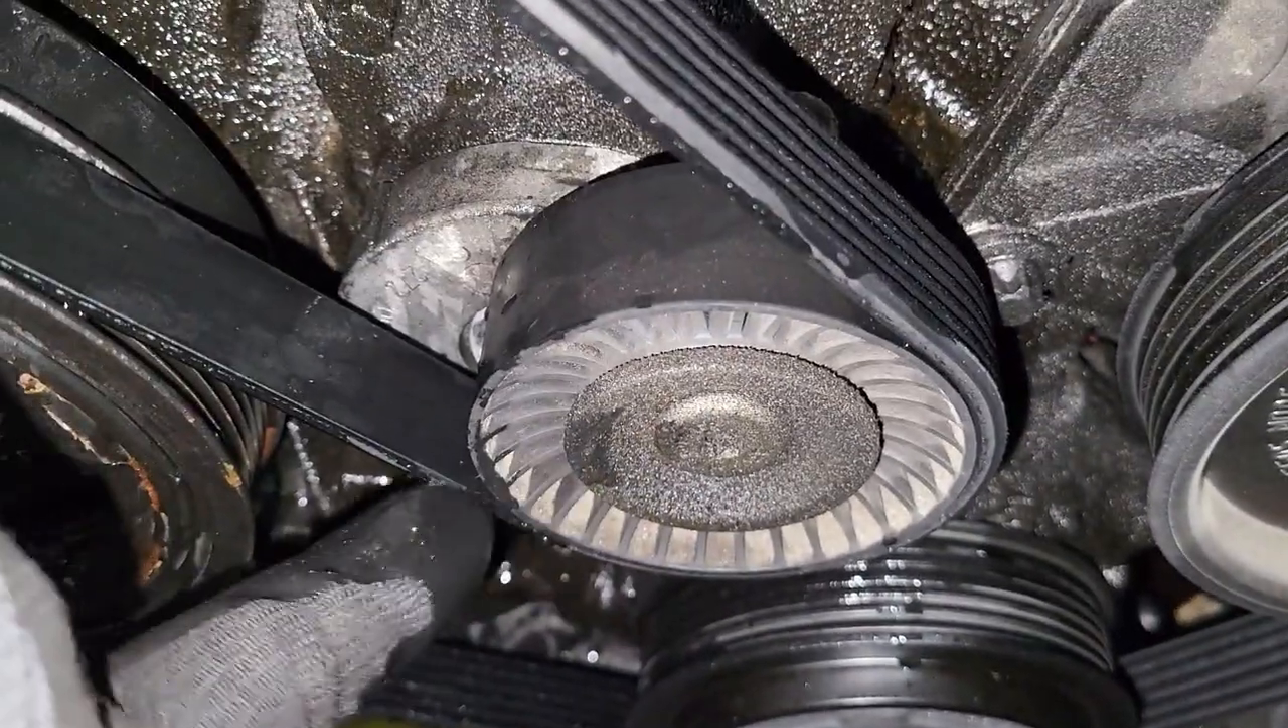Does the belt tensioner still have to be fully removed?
Yes.